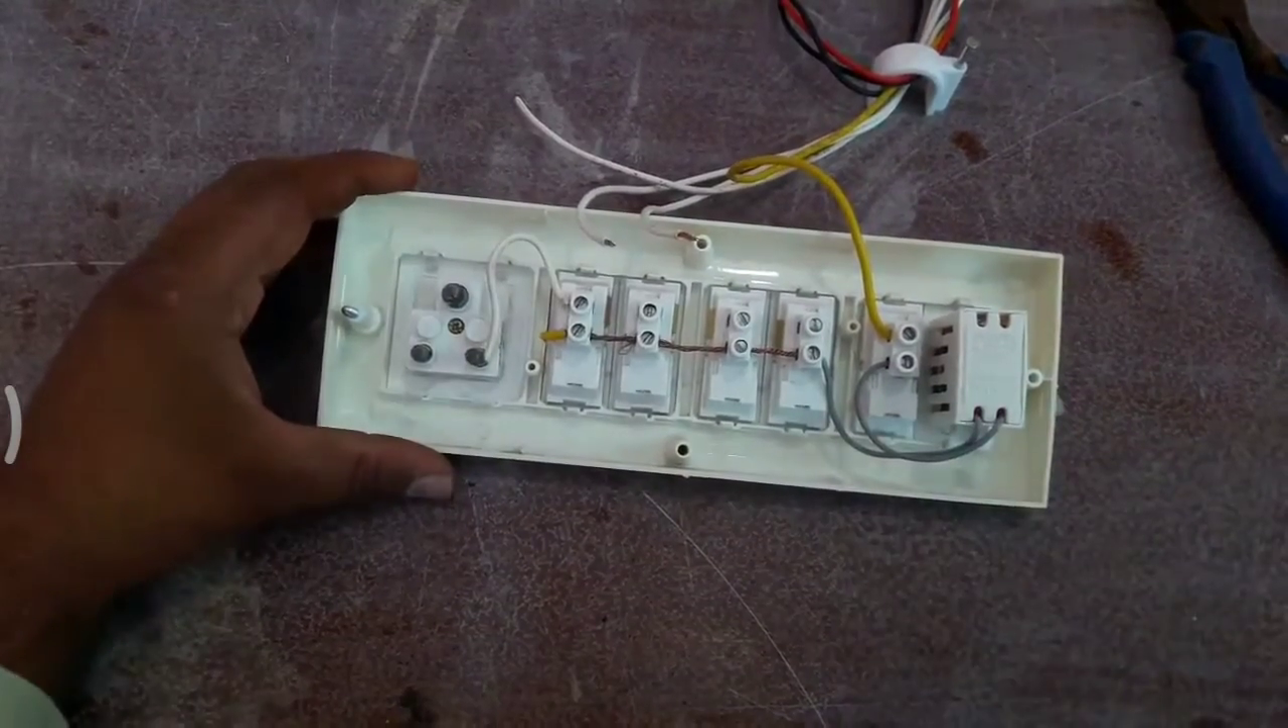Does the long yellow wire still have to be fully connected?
No.